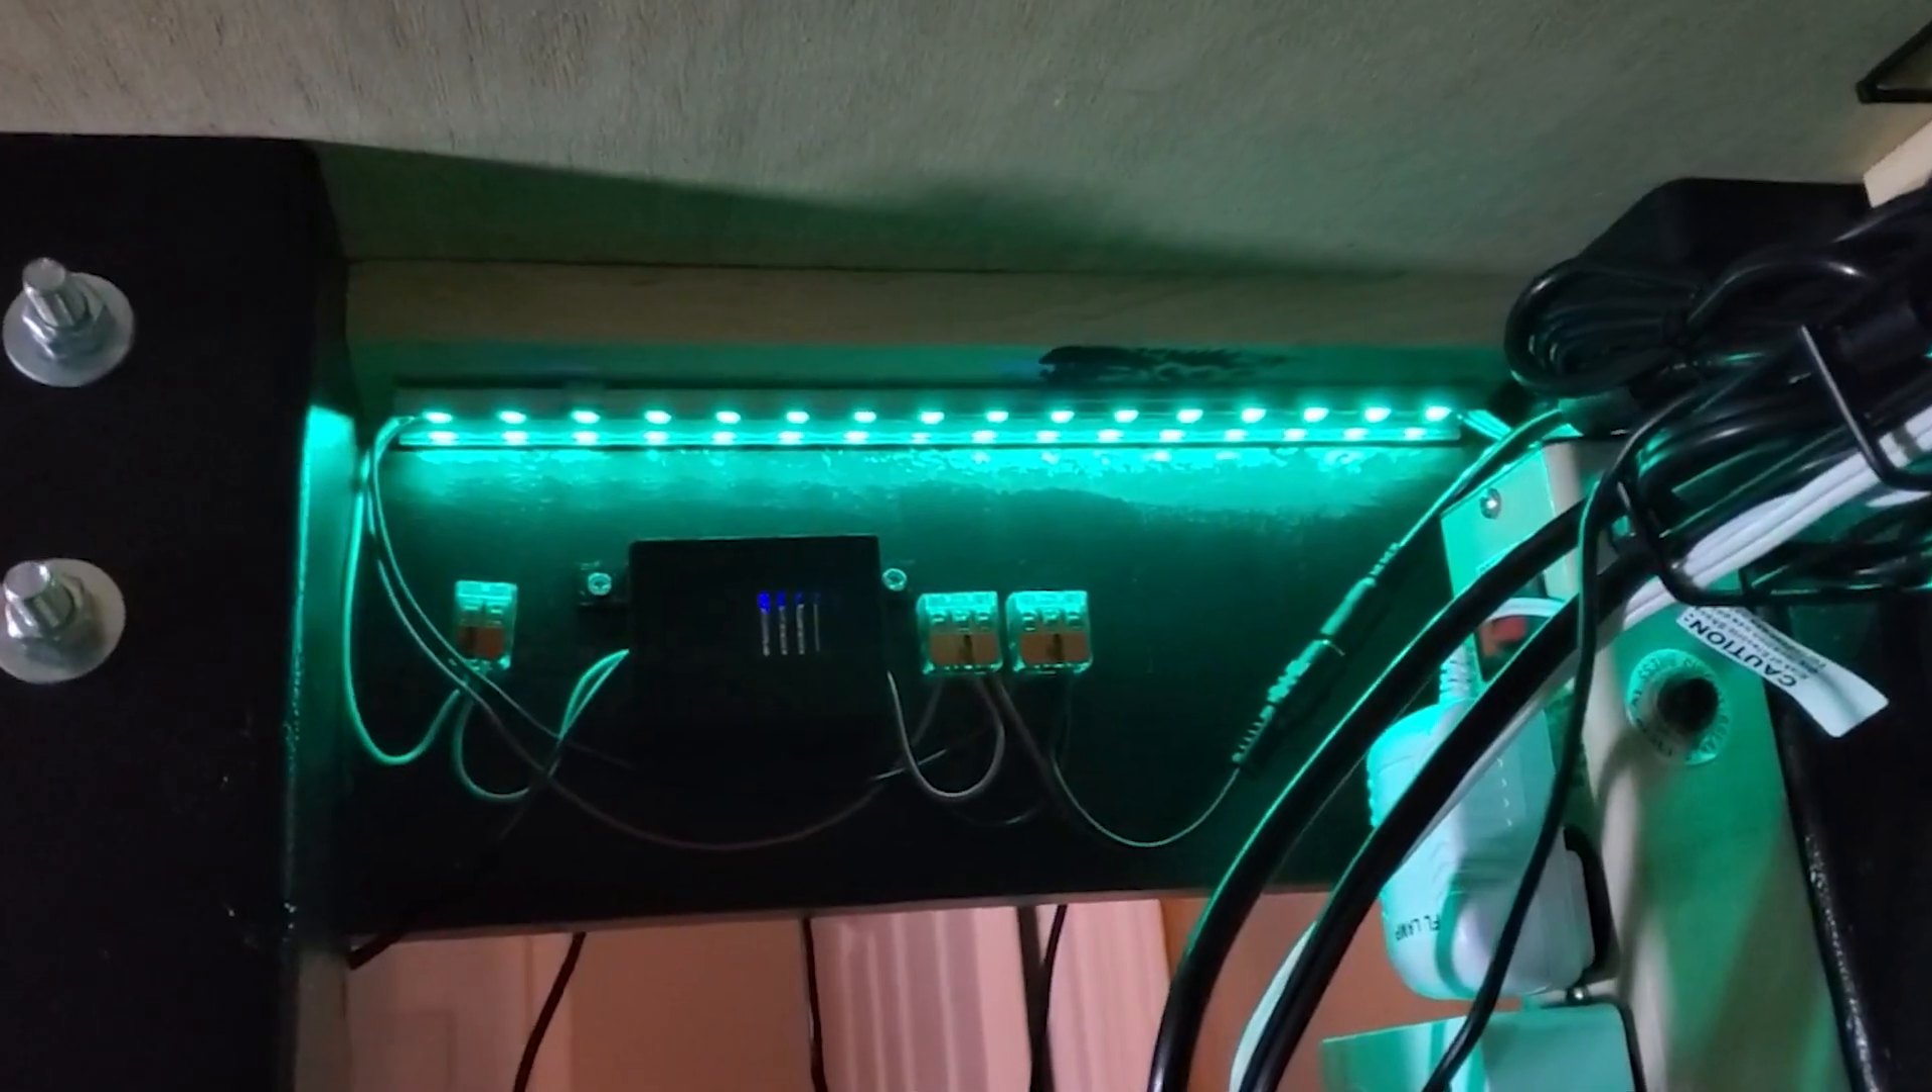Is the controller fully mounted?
Yes.